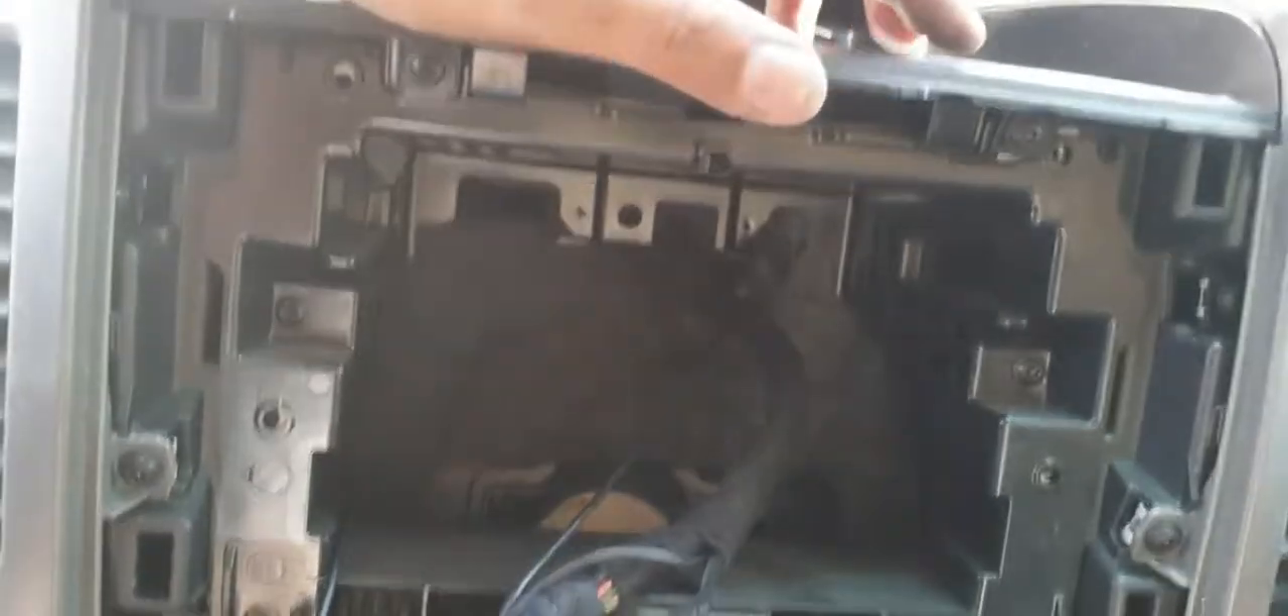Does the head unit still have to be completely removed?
No.